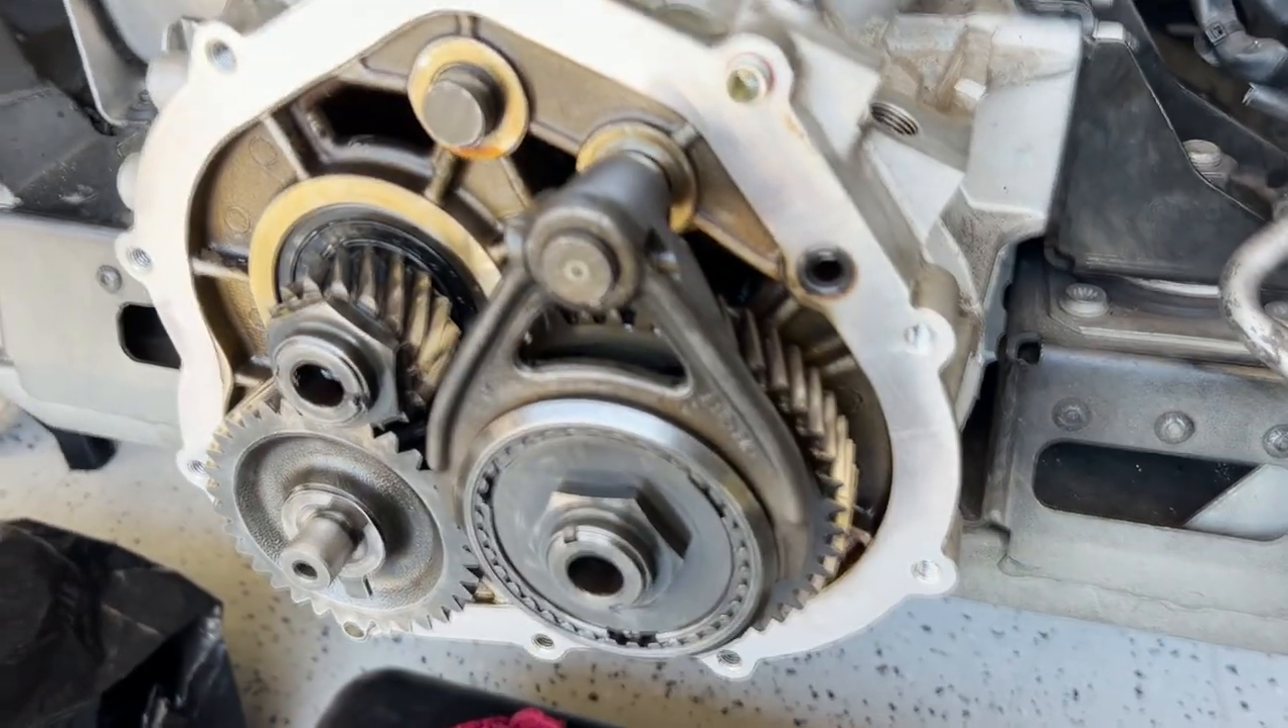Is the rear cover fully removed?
Yes.